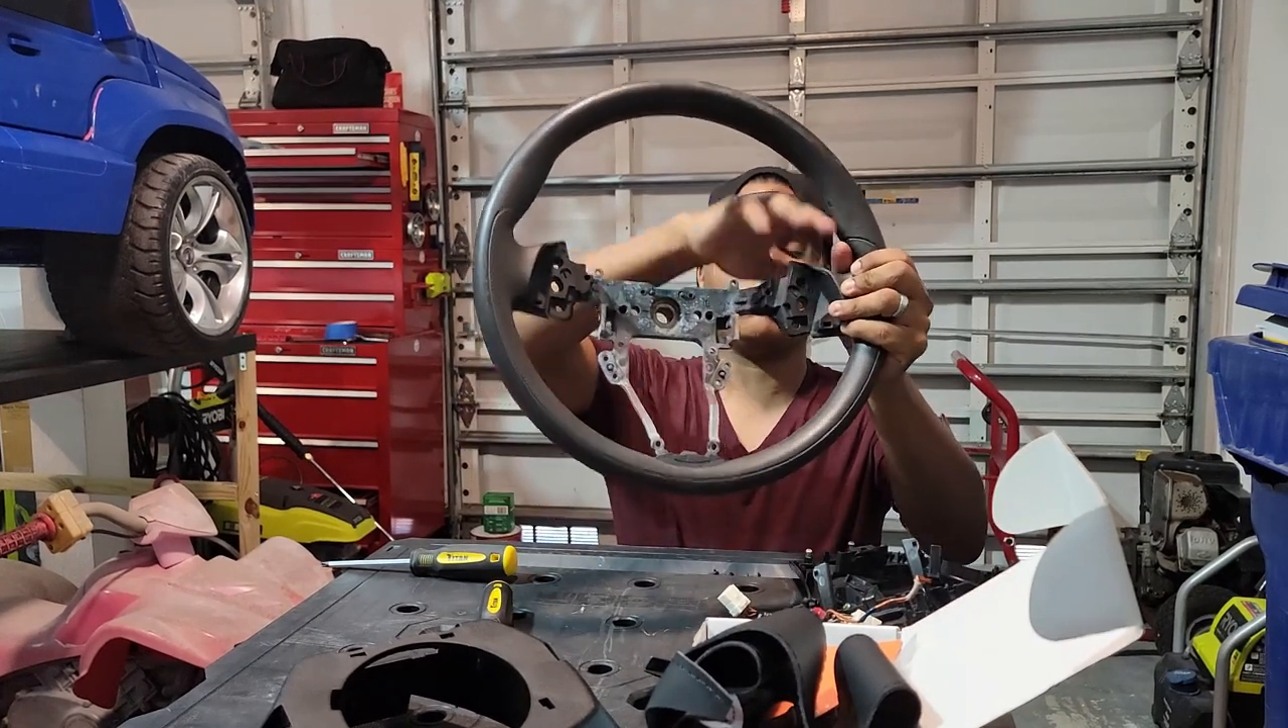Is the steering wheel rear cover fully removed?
Yes.